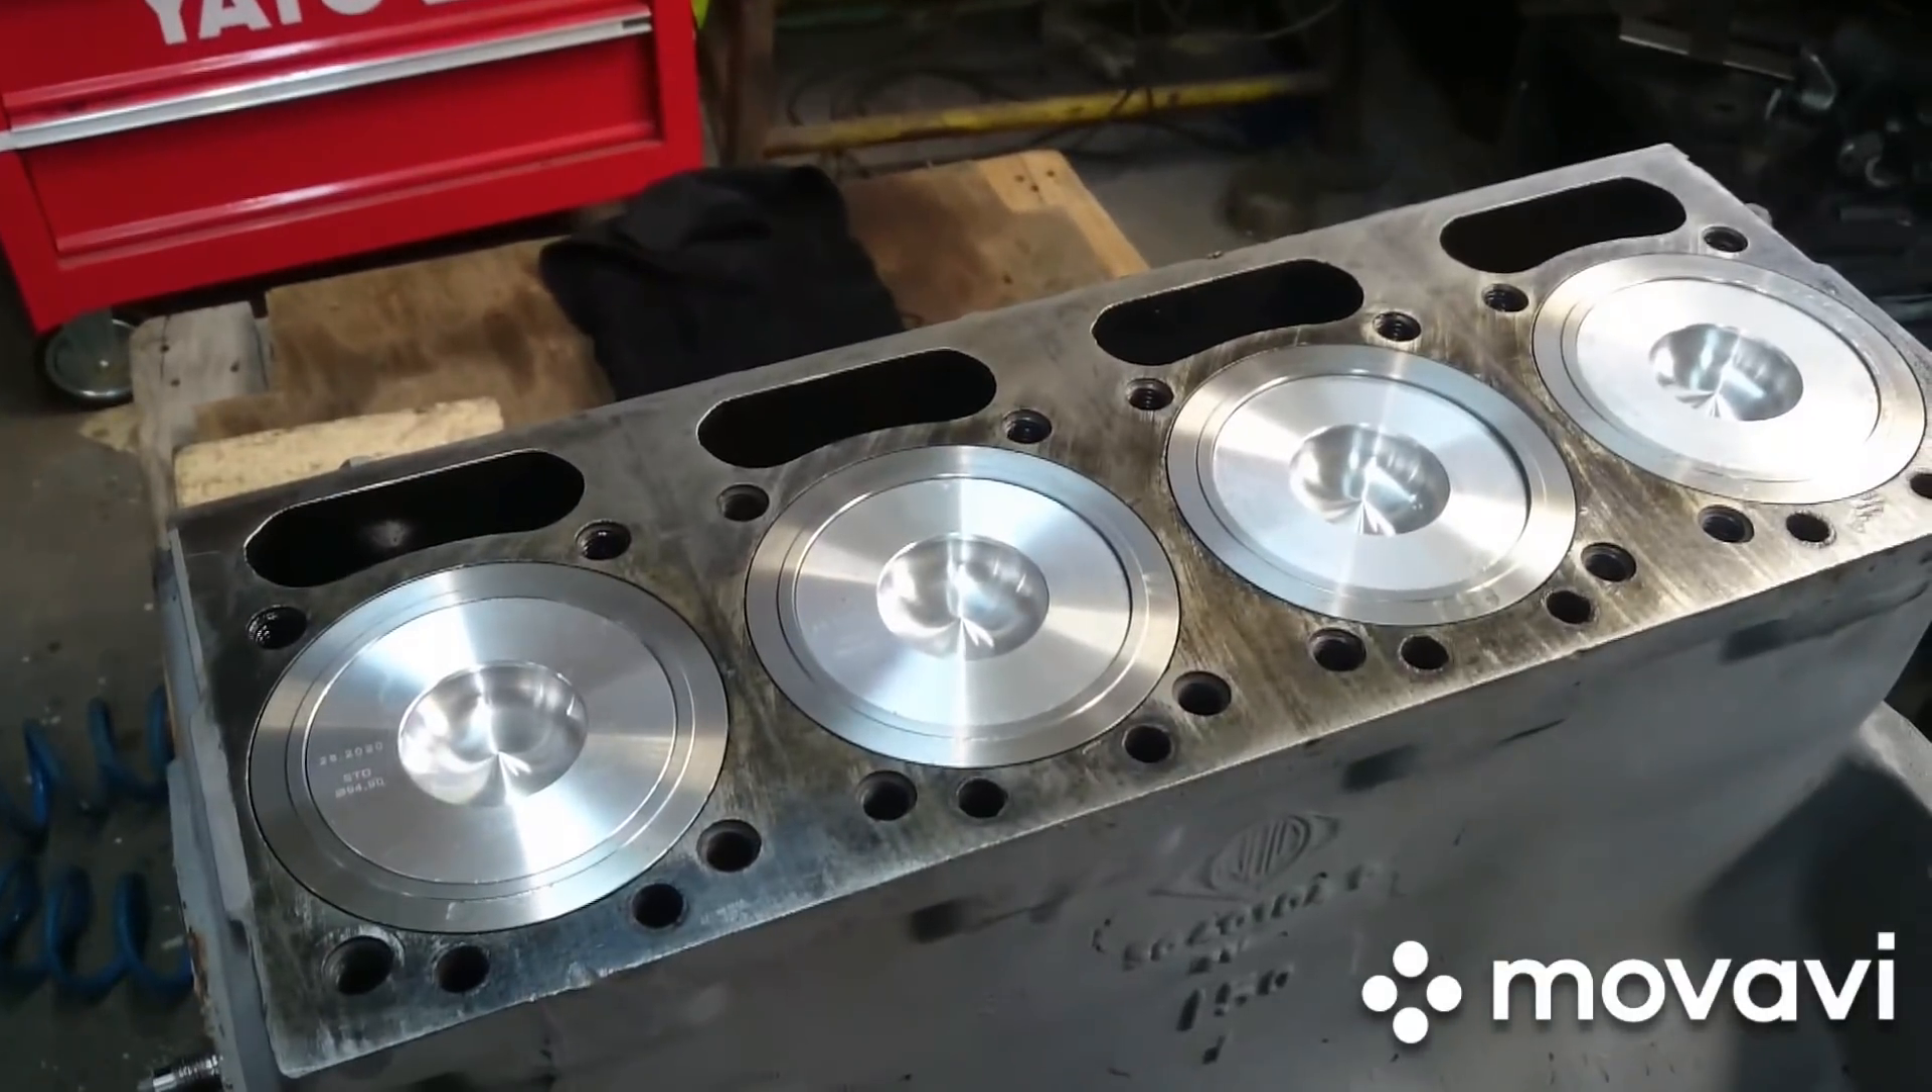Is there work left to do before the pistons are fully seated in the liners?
No.